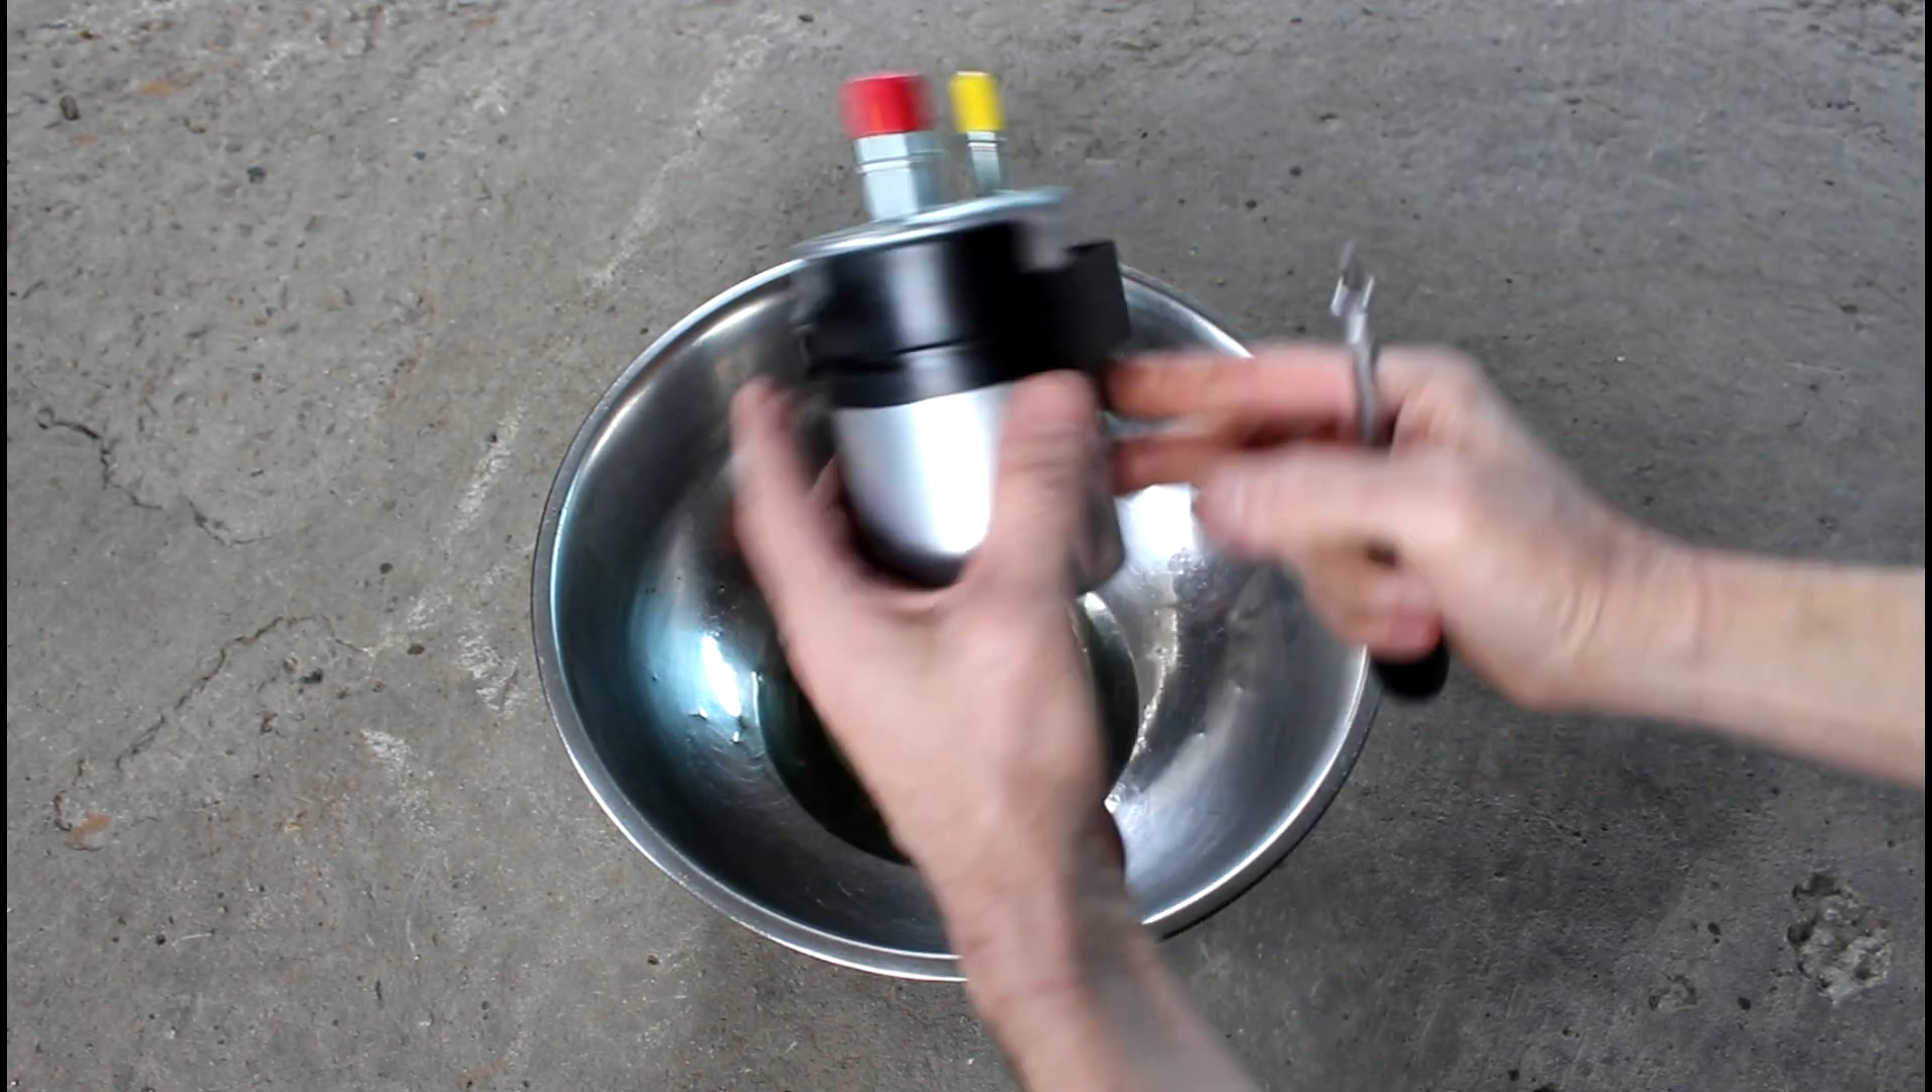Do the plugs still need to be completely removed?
Yes.